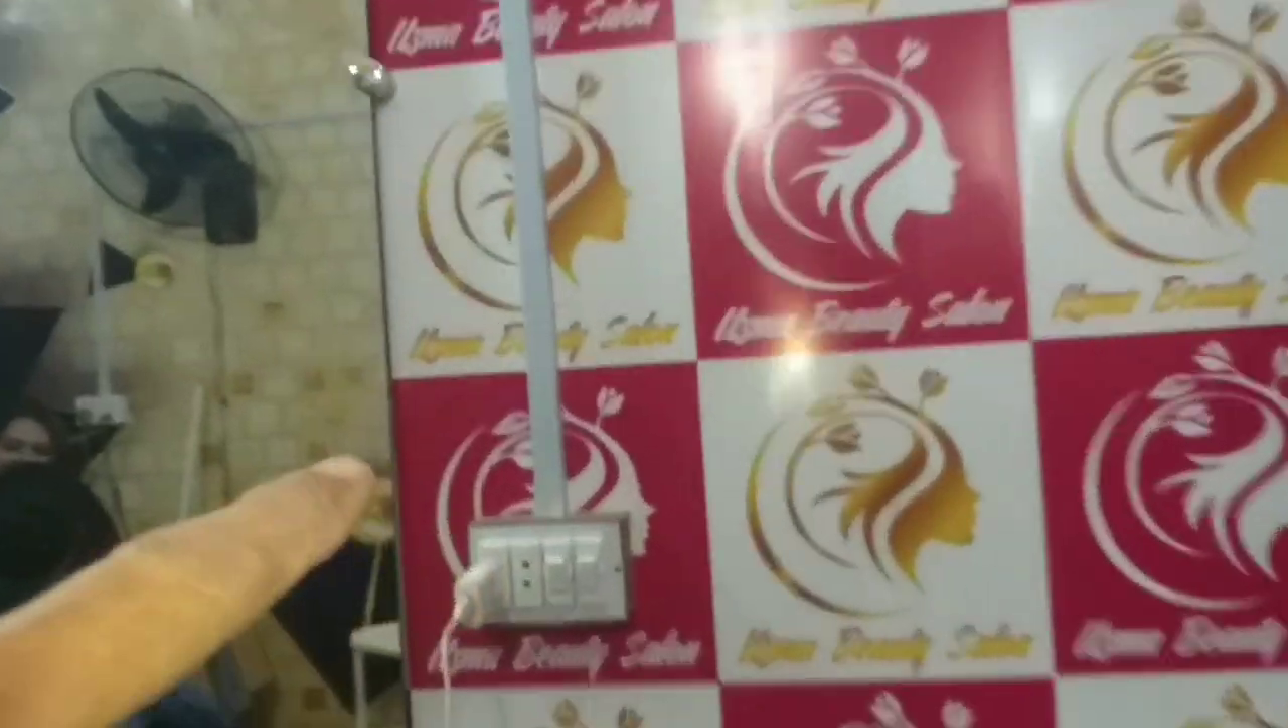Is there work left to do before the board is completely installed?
No.